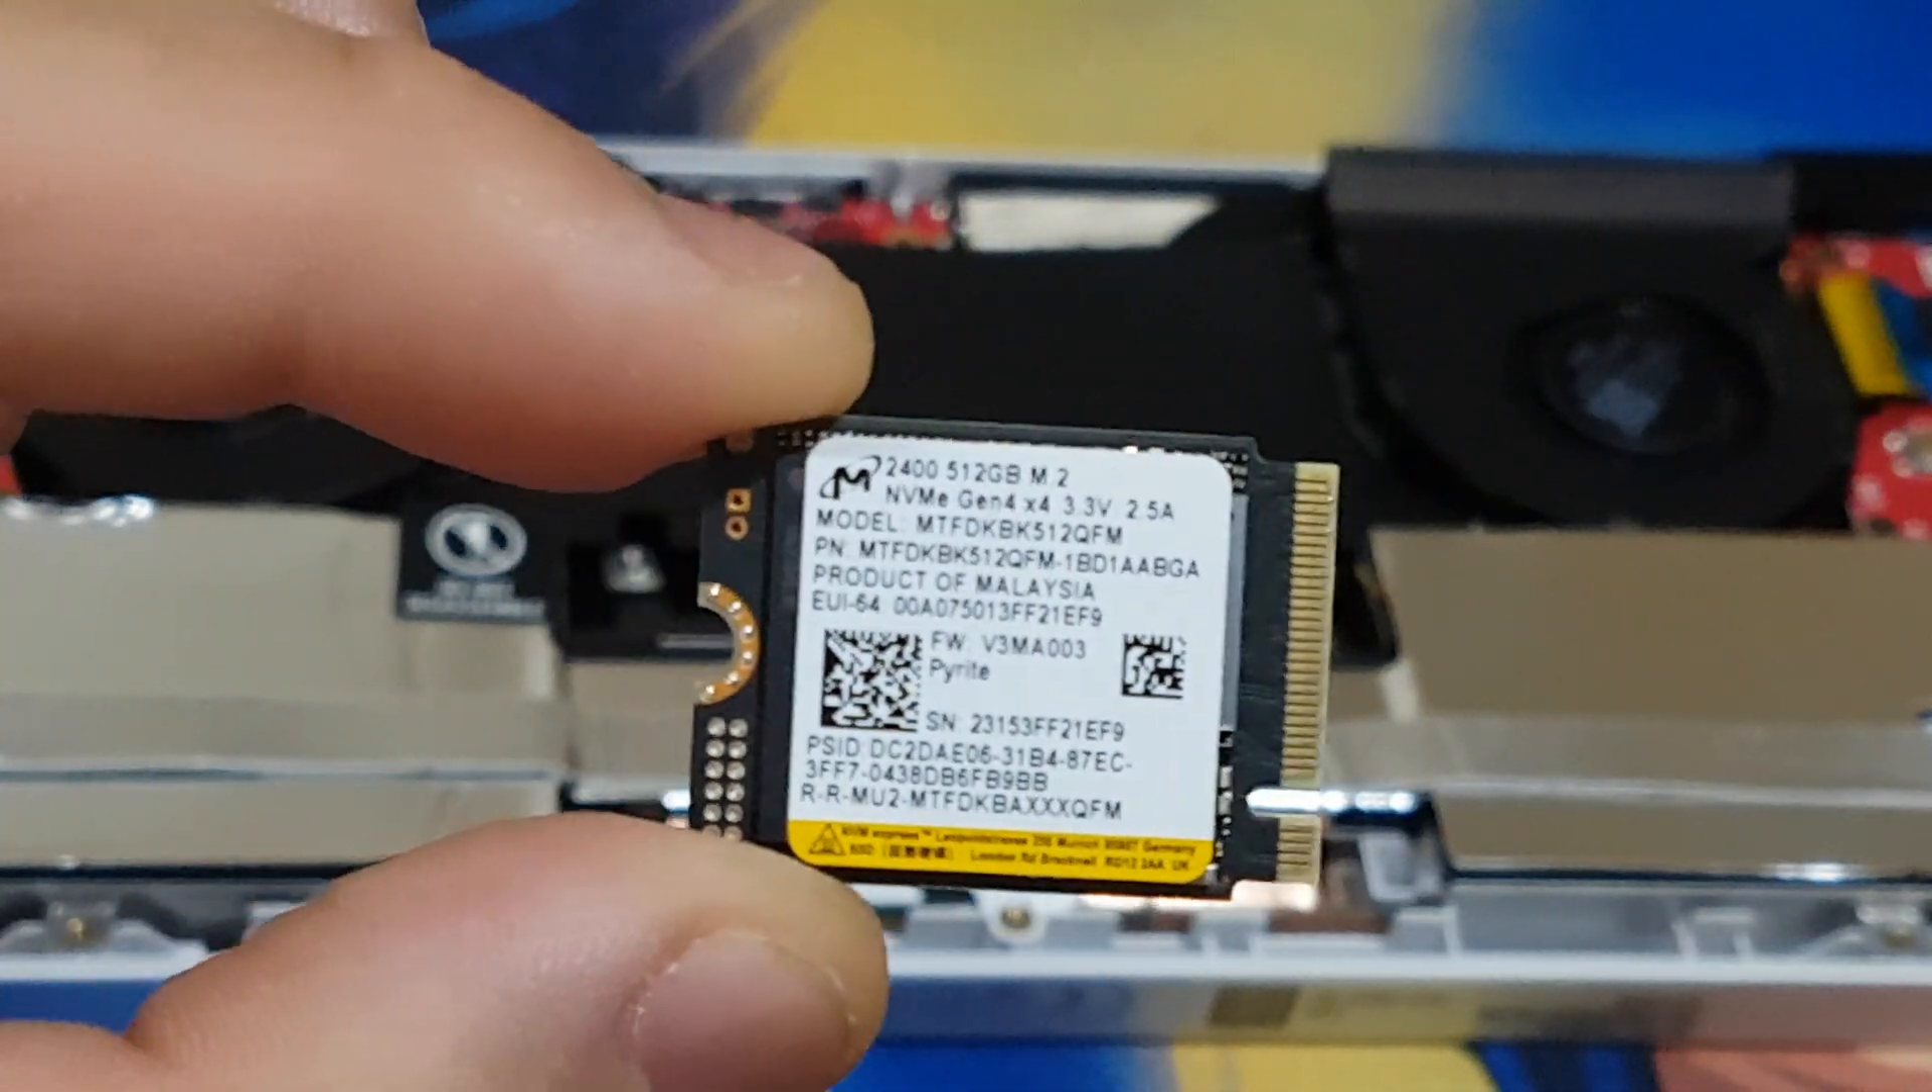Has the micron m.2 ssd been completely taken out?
Yes.